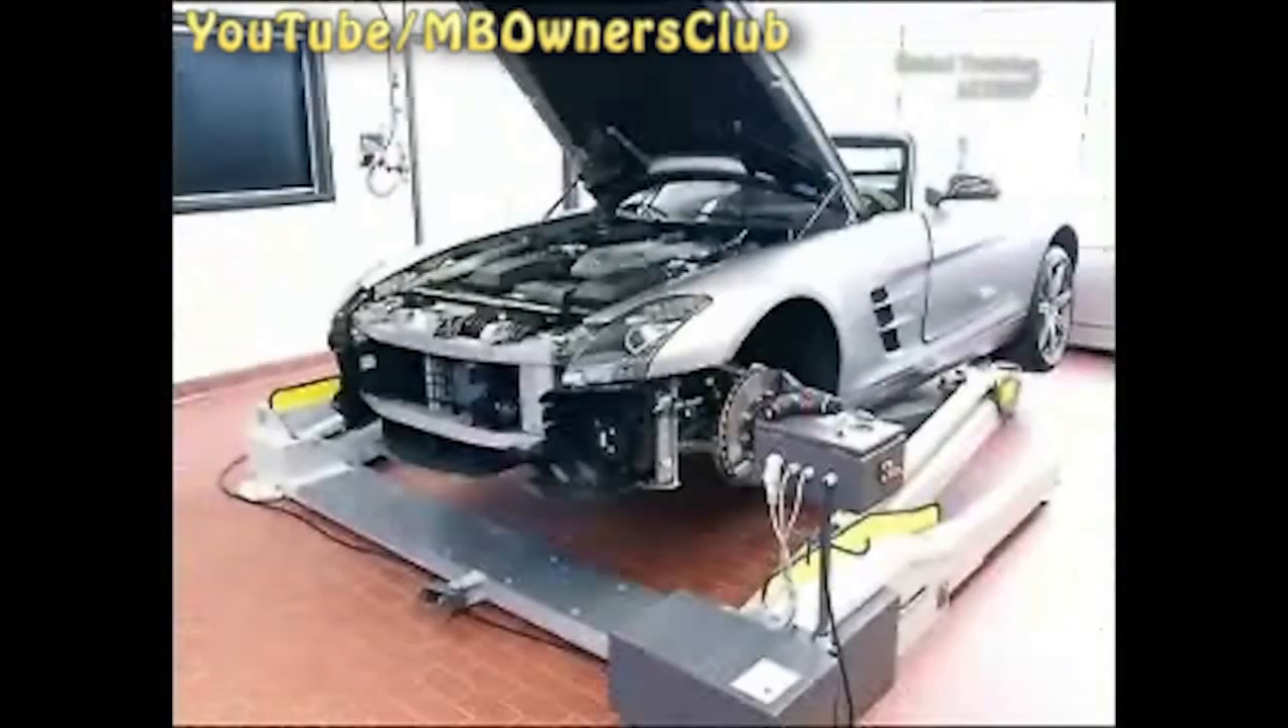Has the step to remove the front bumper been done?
Yes.